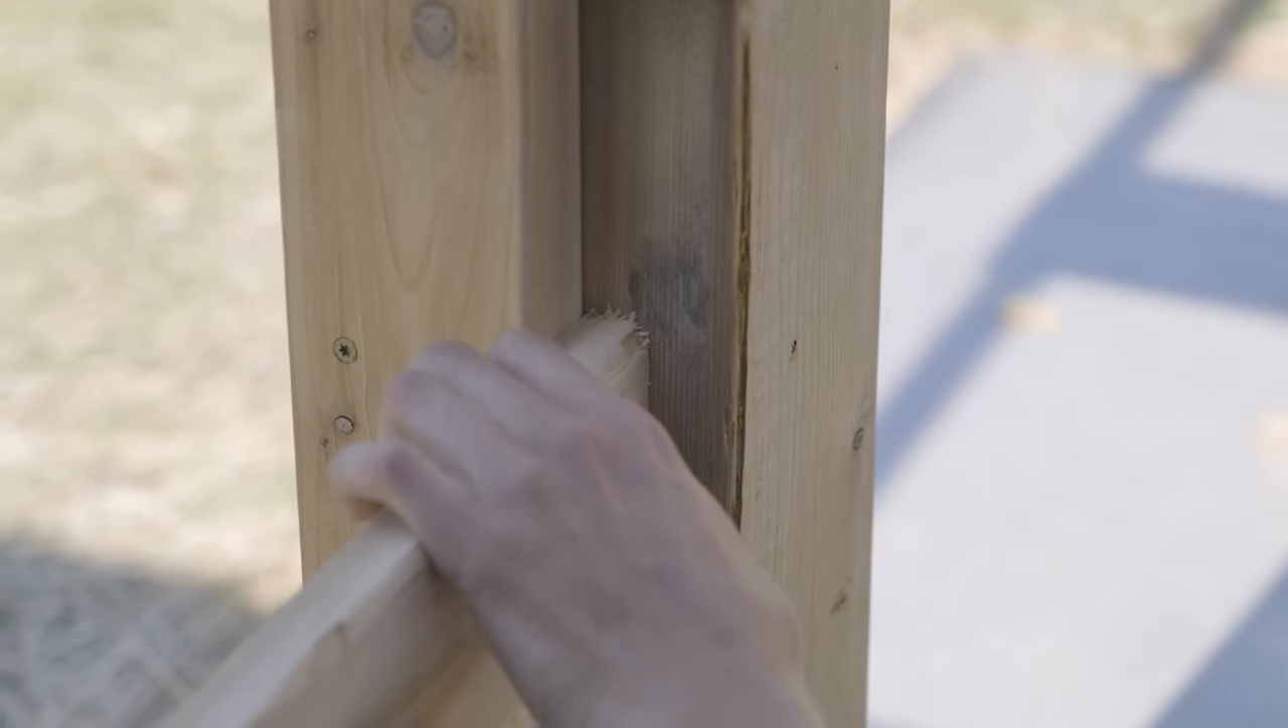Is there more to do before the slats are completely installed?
Yes.